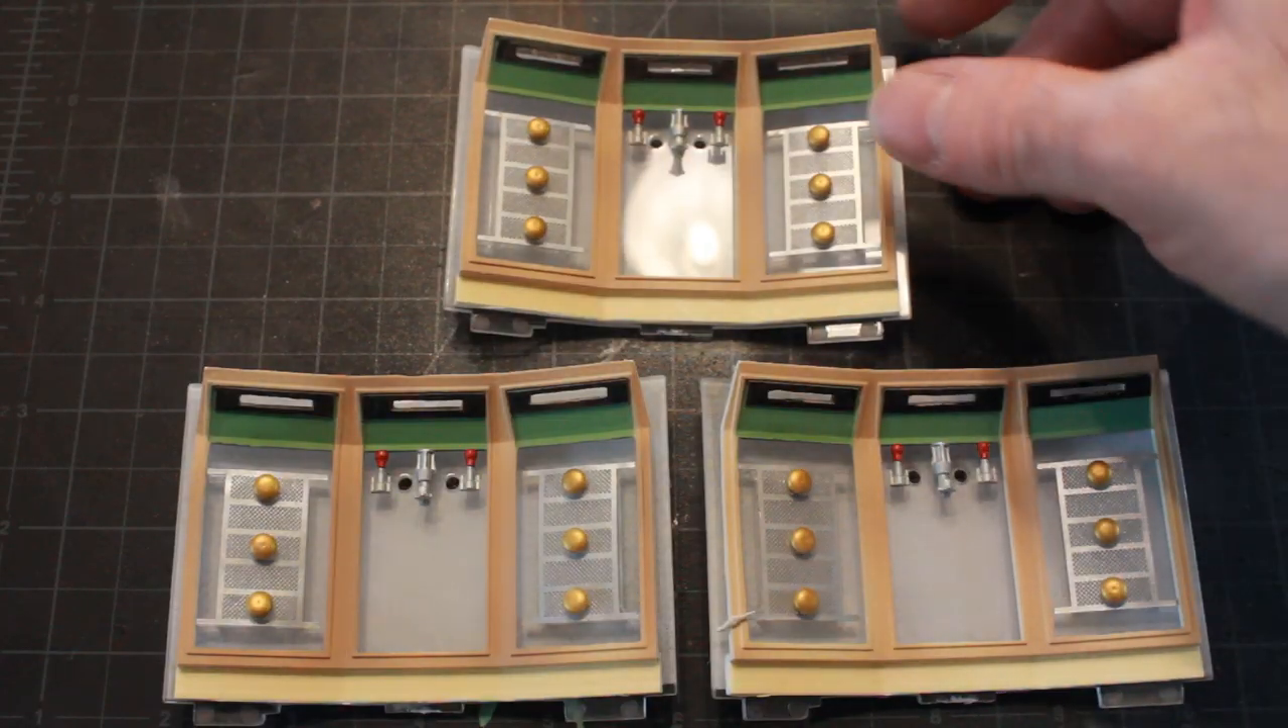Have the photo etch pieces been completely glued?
Yes.